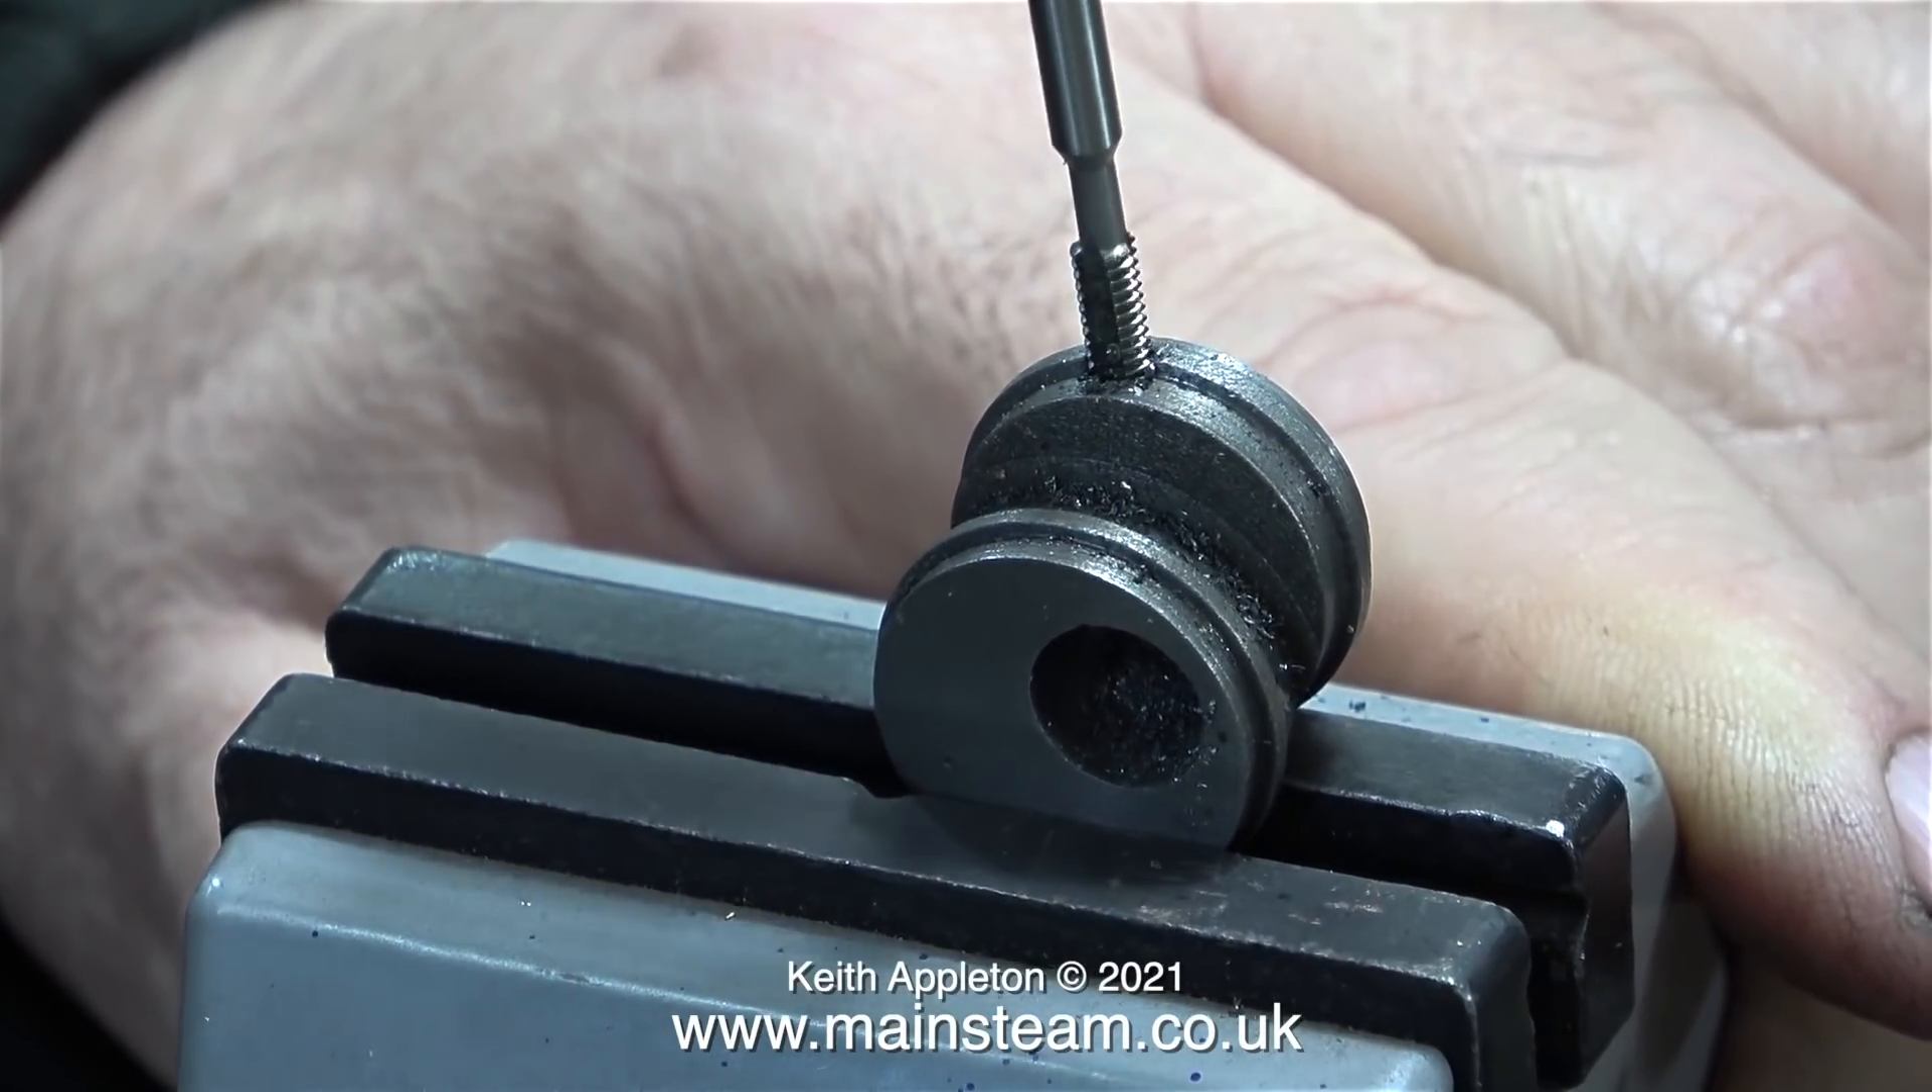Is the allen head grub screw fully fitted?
No.